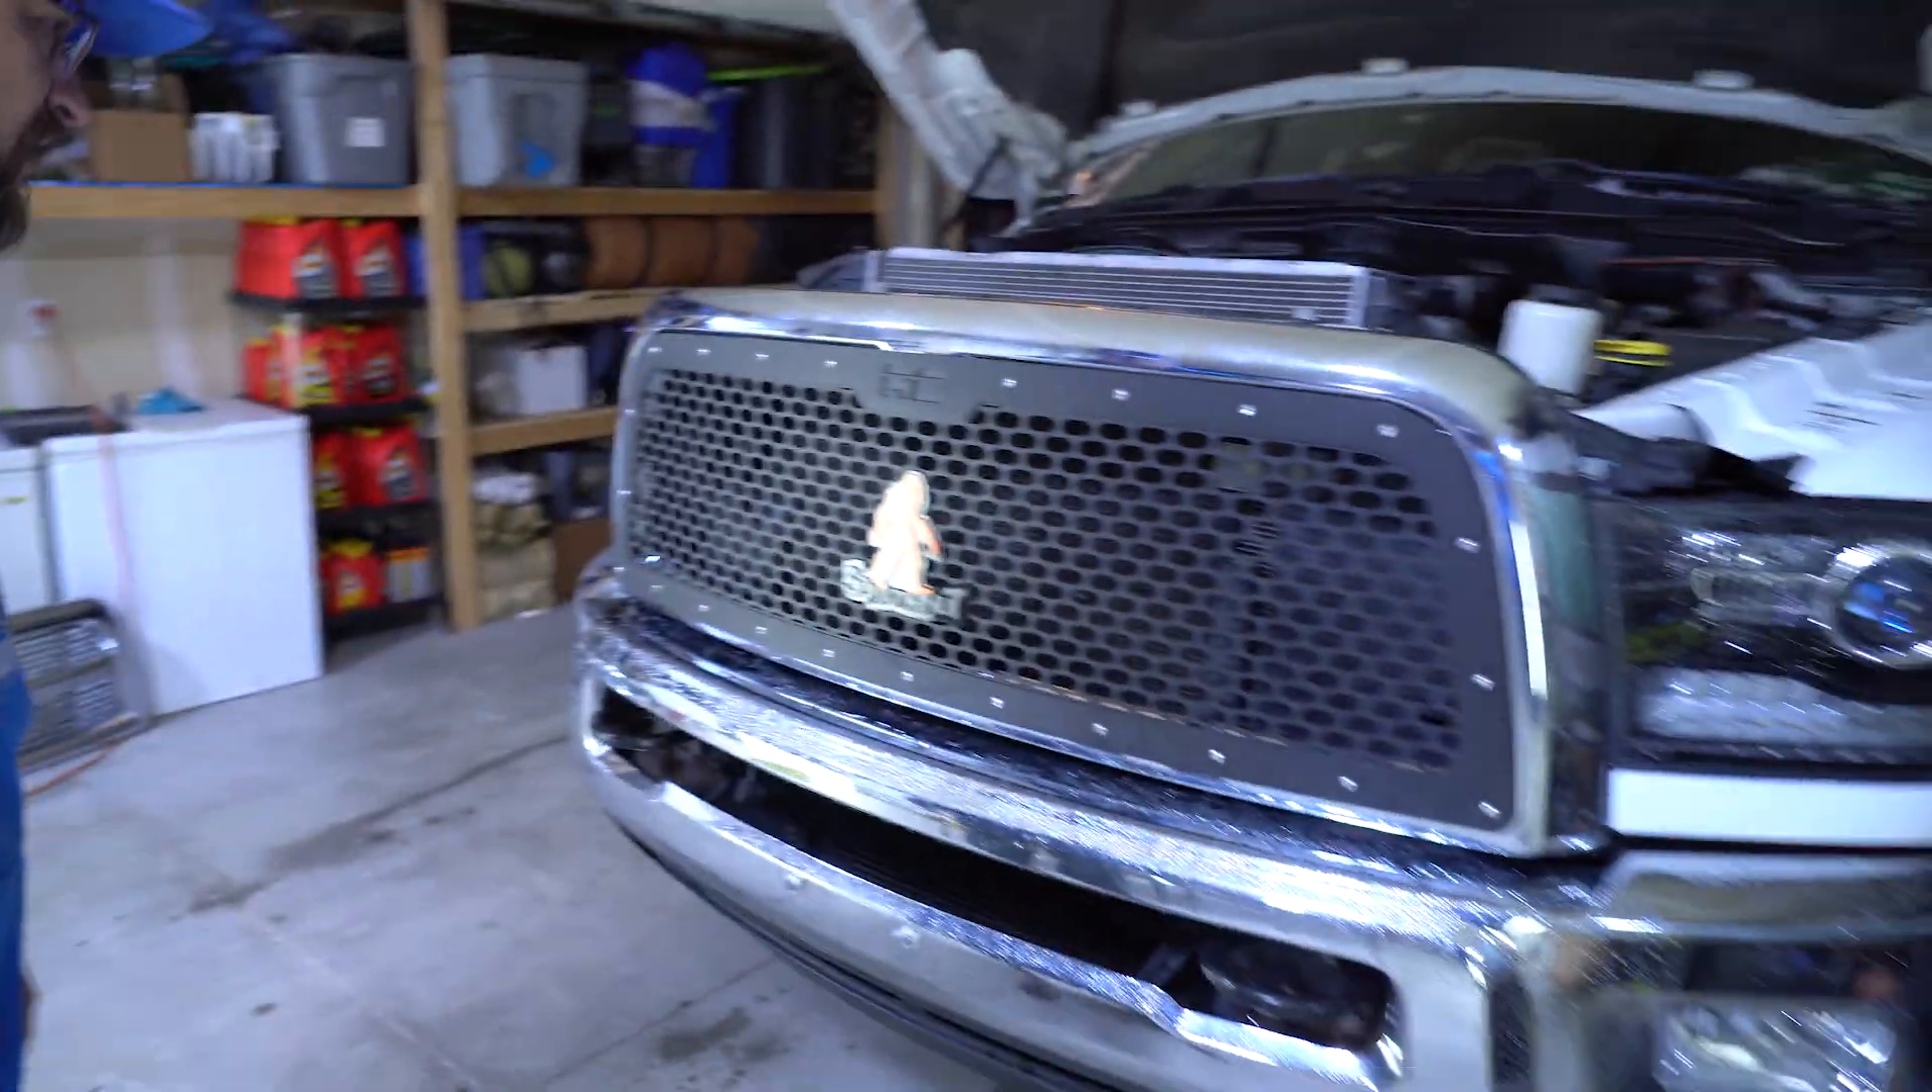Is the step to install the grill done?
Yes.